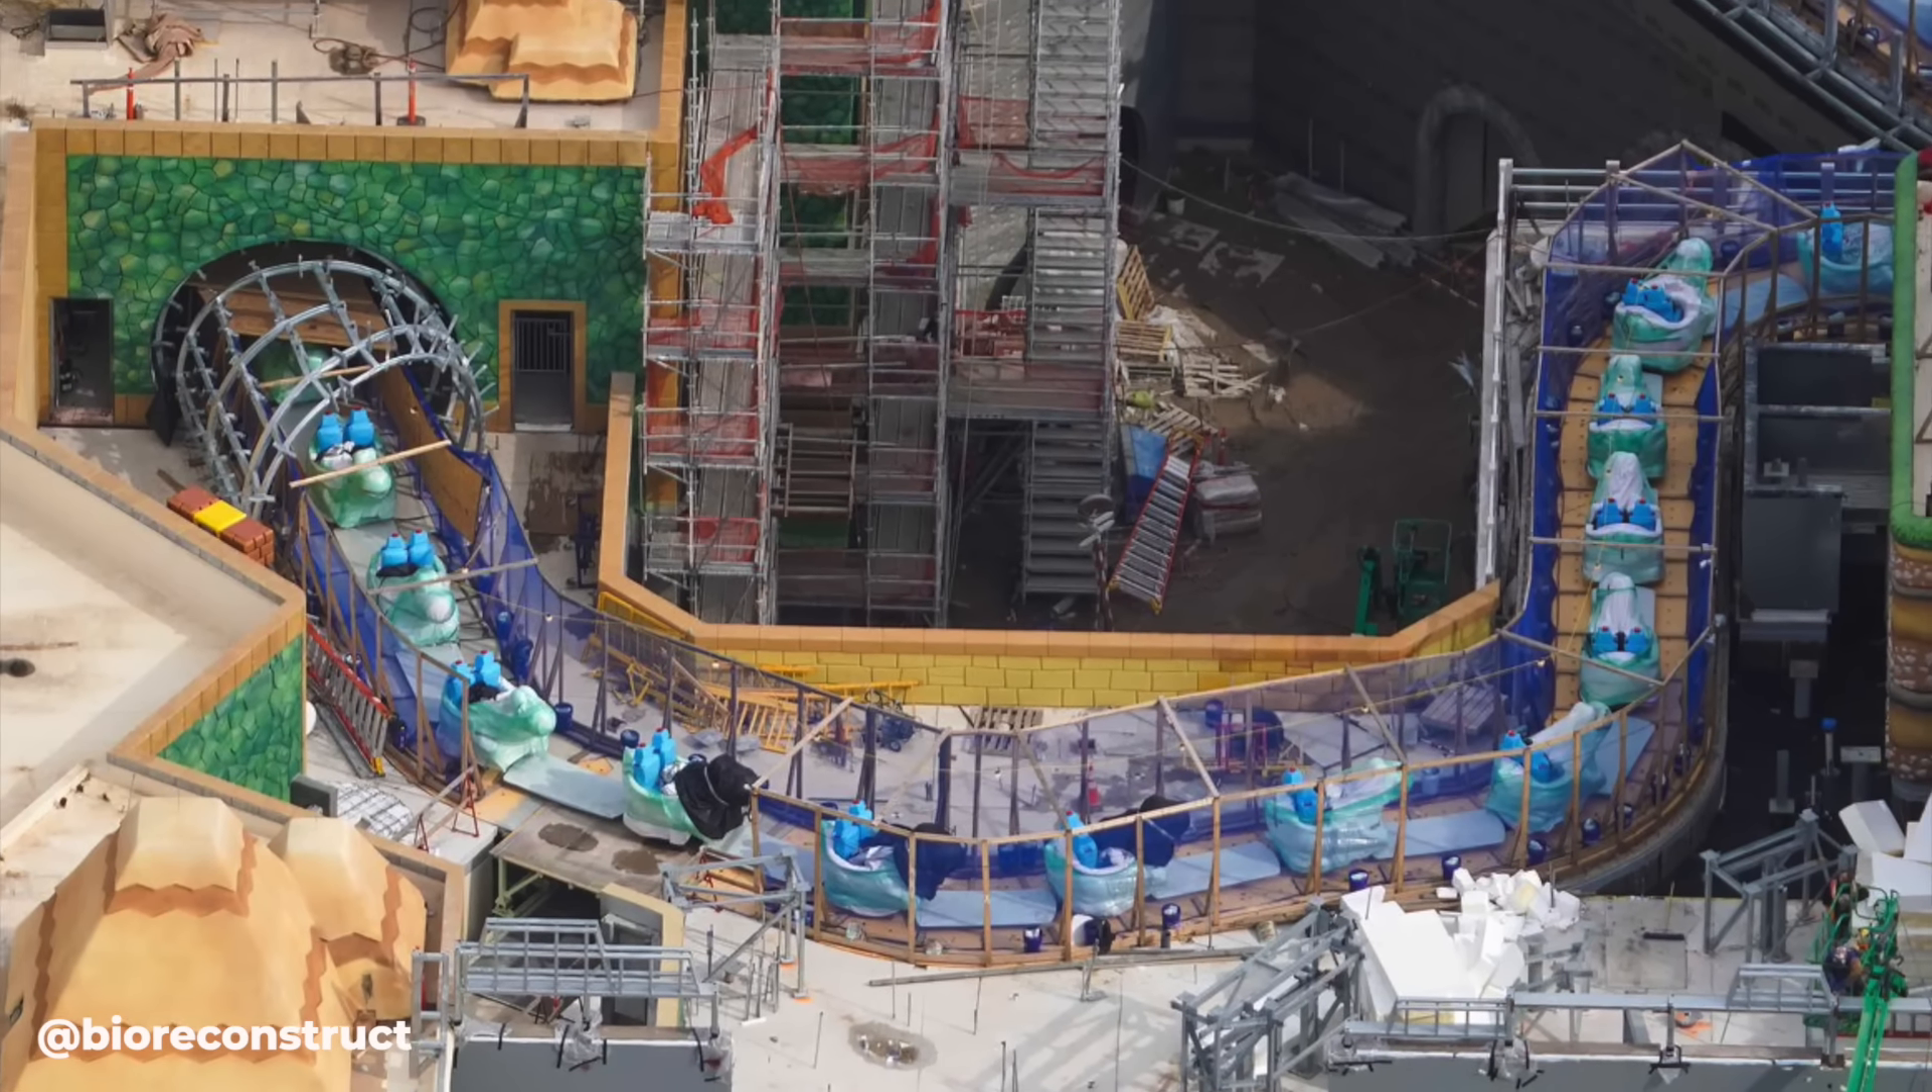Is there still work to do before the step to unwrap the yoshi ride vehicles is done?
Yes.